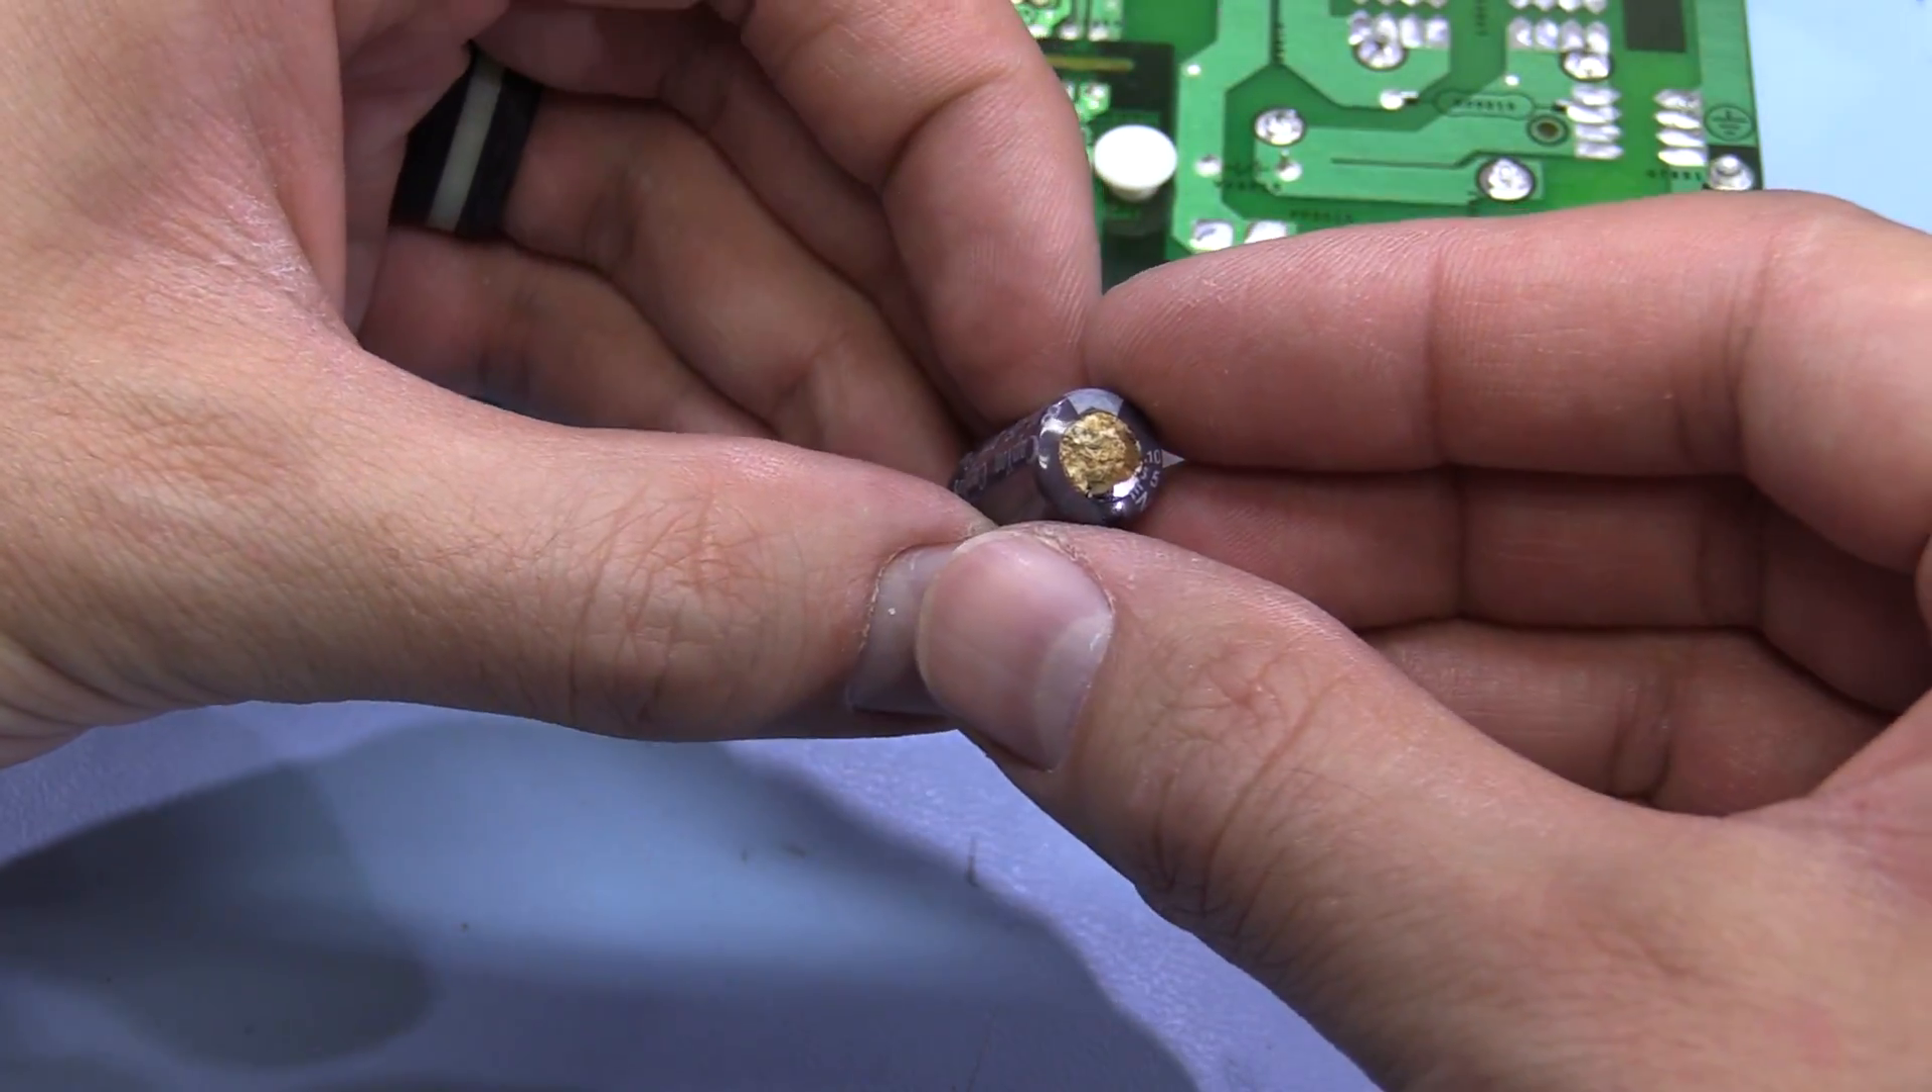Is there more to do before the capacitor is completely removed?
No.